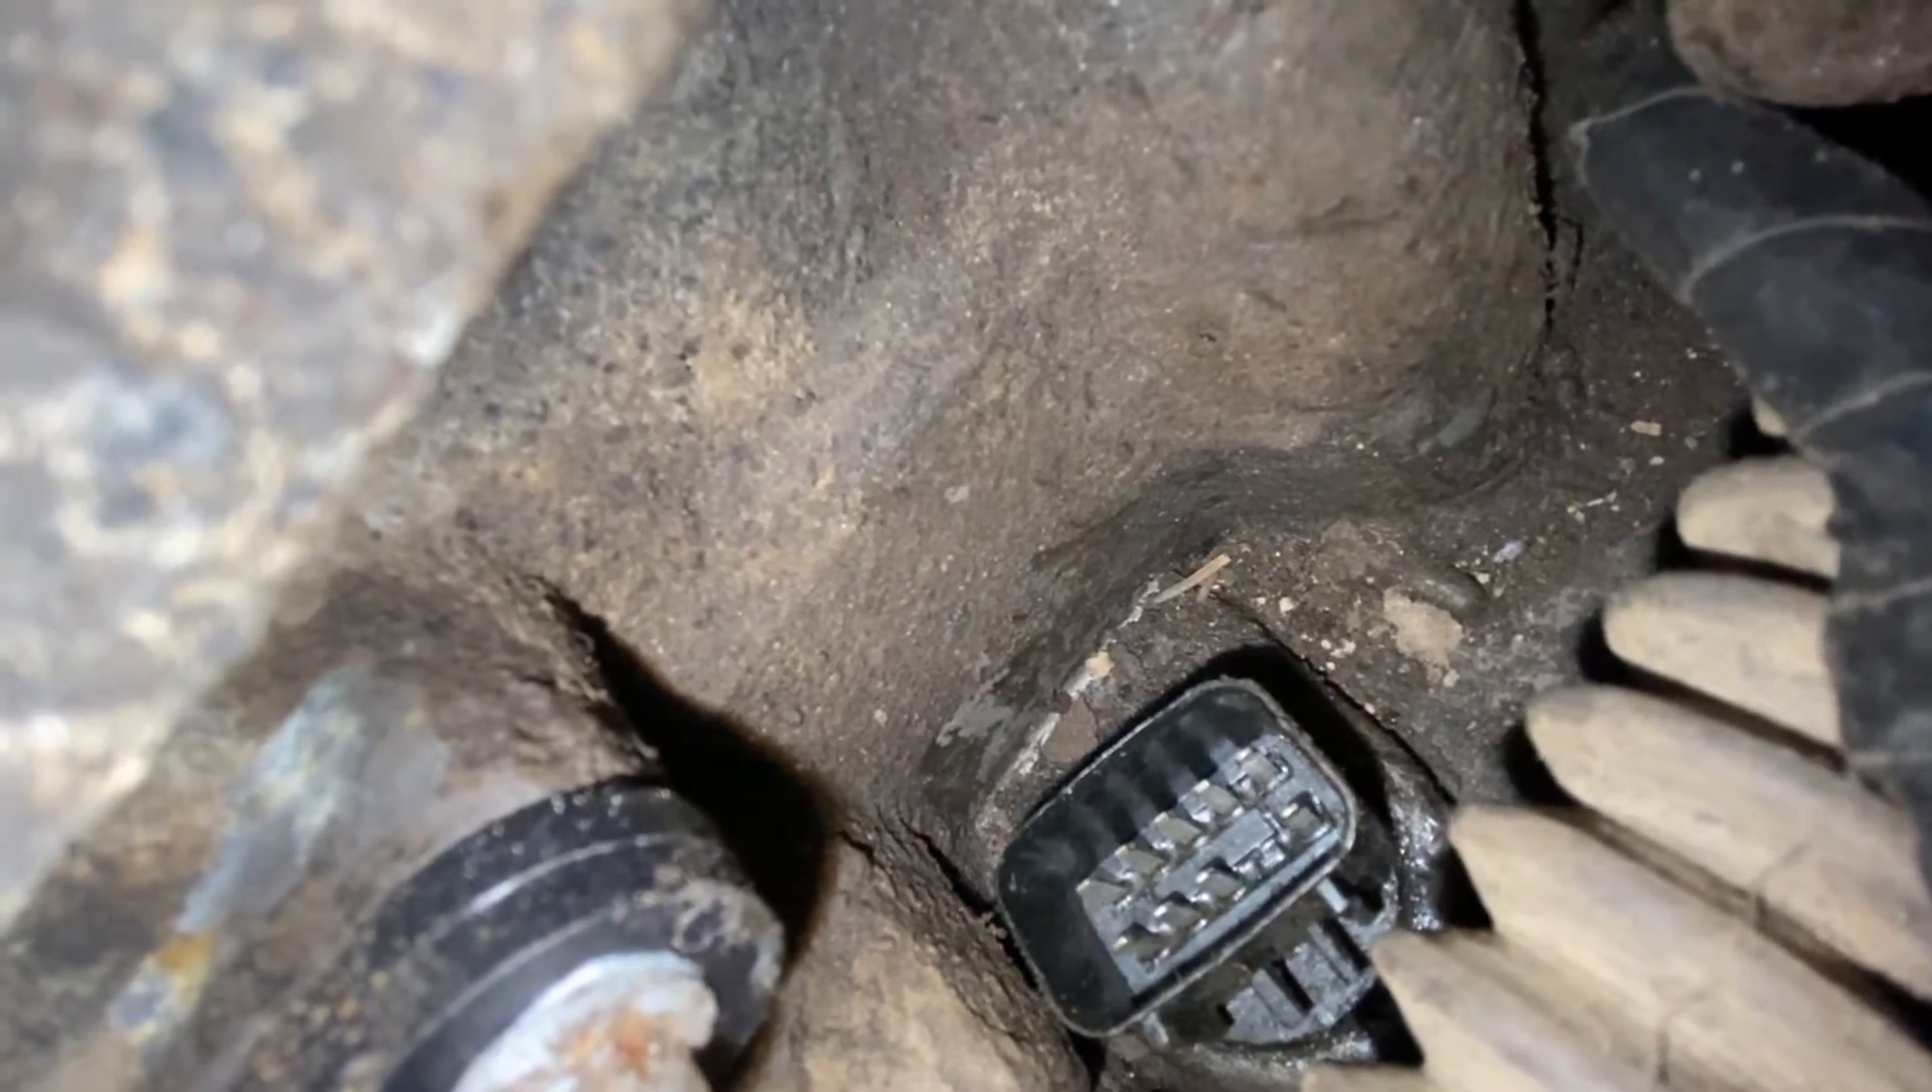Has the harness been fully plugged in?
No.